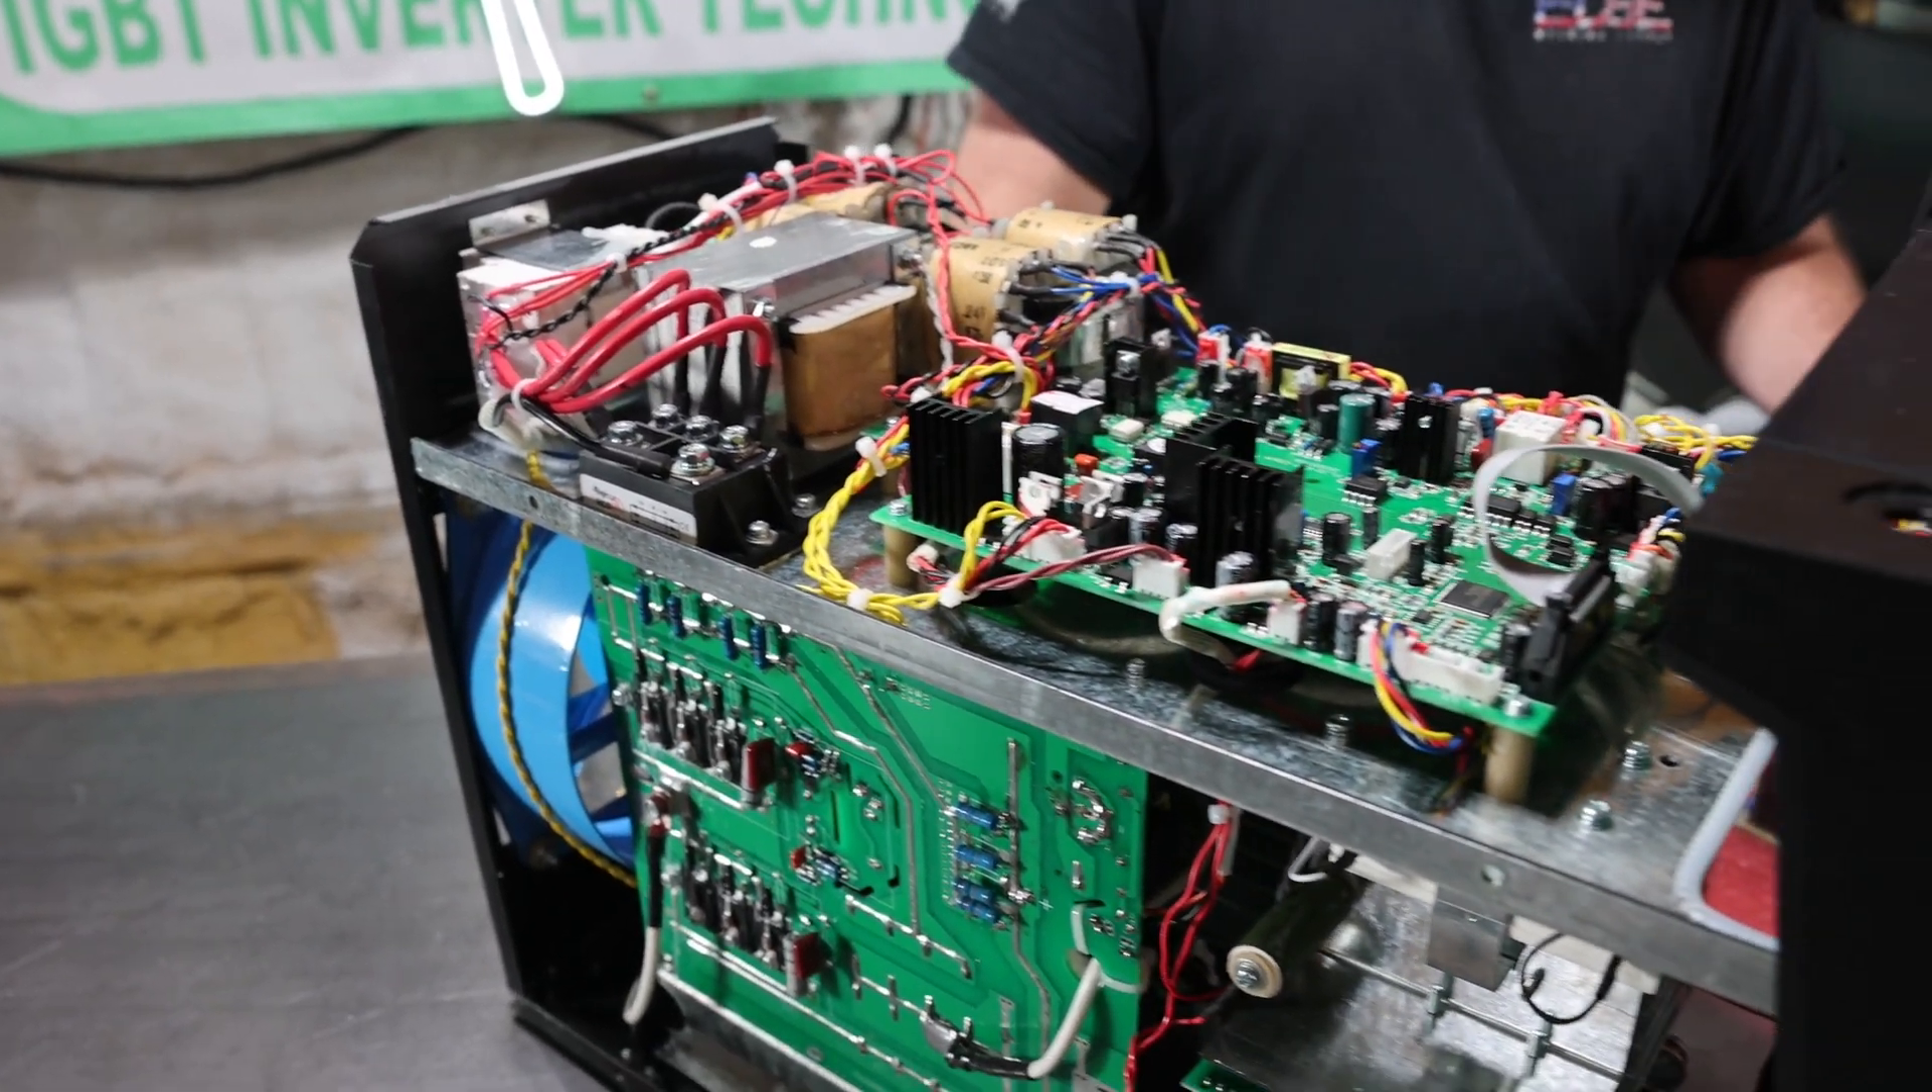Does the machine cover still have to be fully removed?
No.